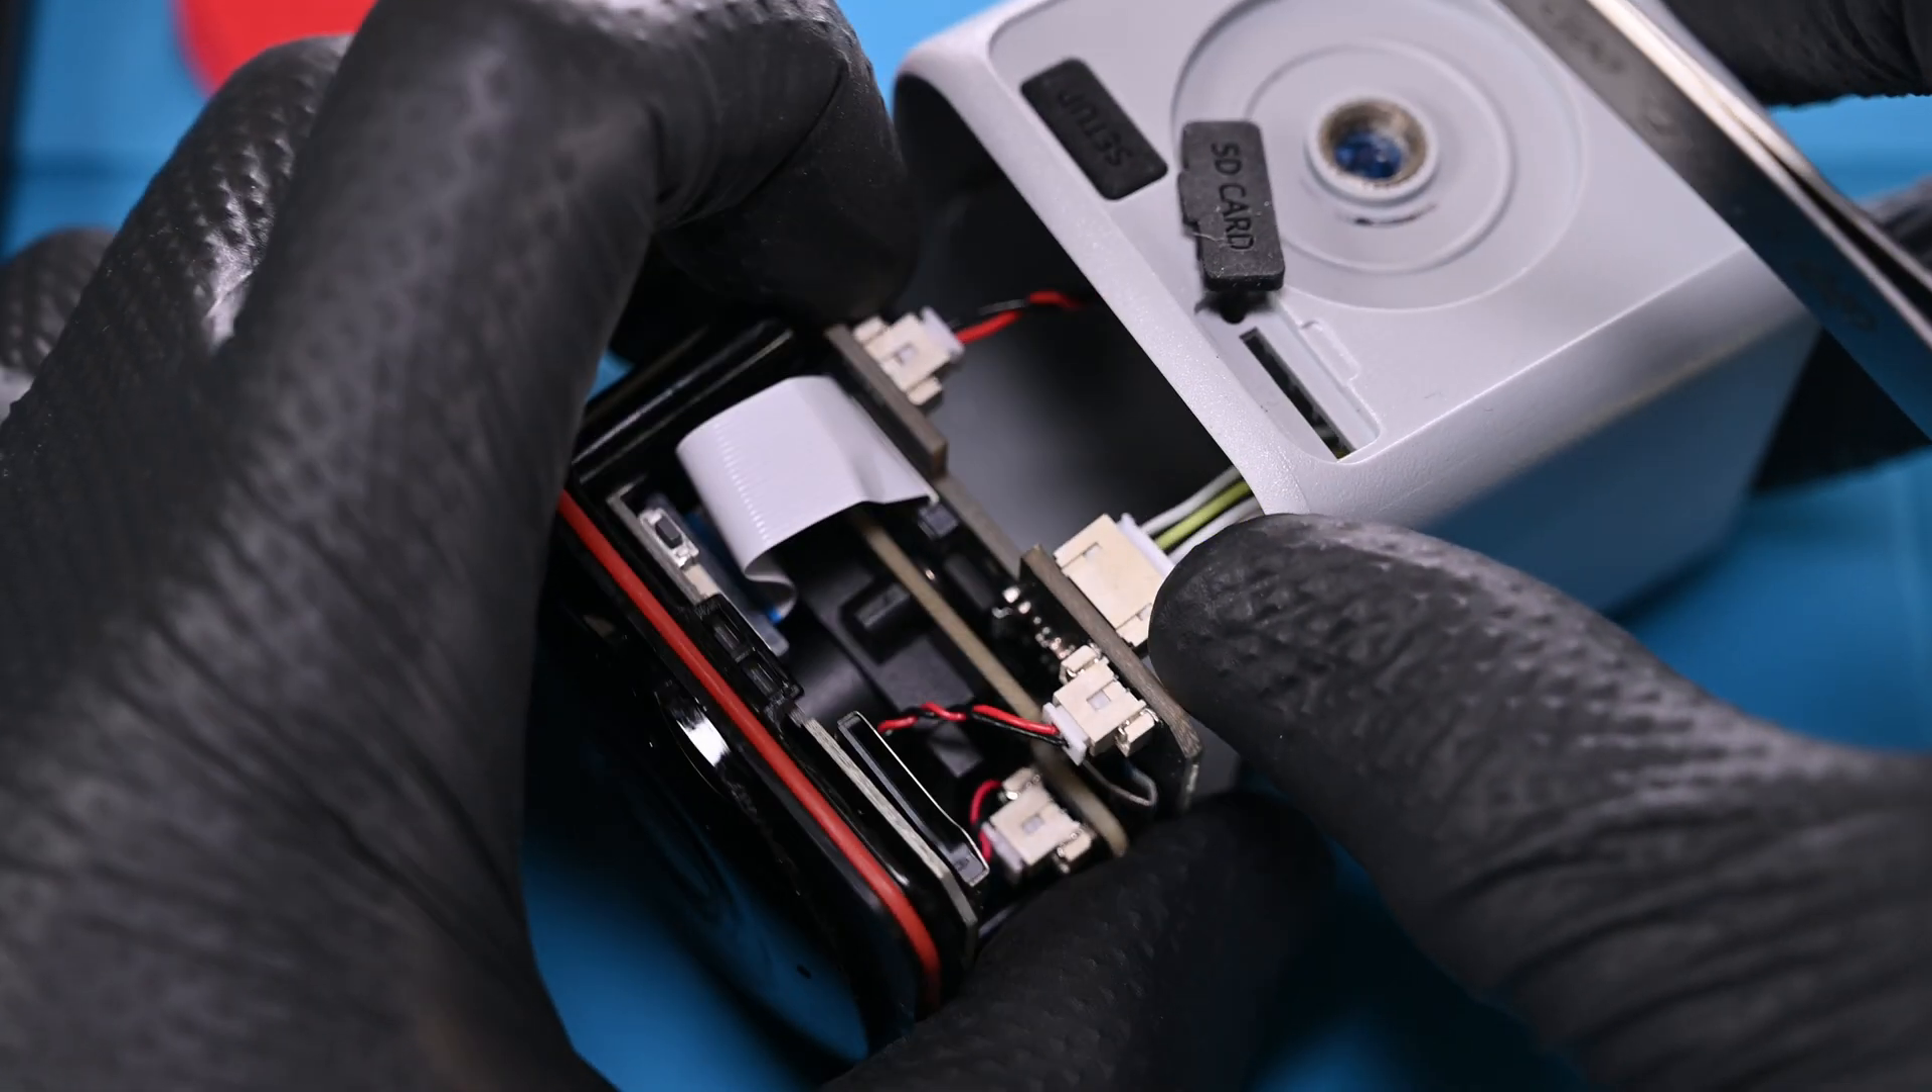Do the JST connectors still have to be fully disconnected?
Yes.